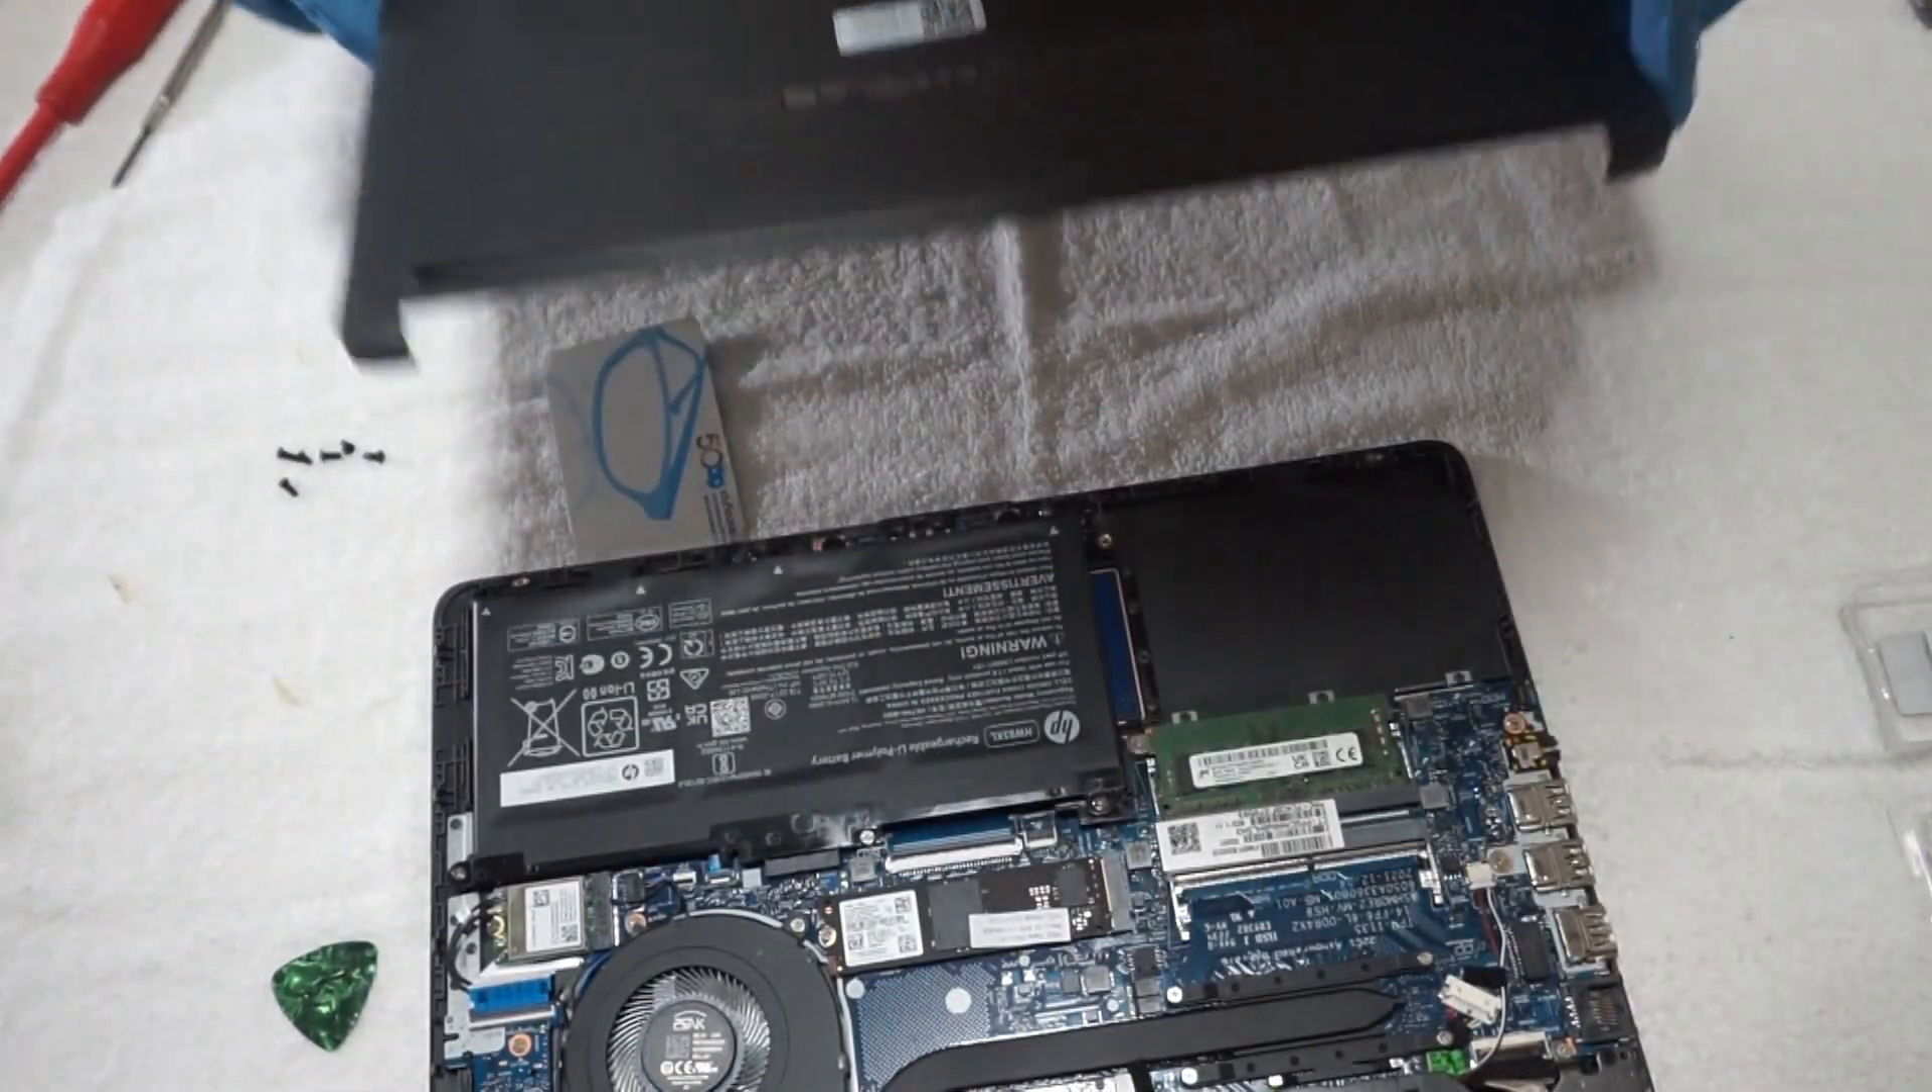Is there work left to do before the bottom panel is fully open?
No.